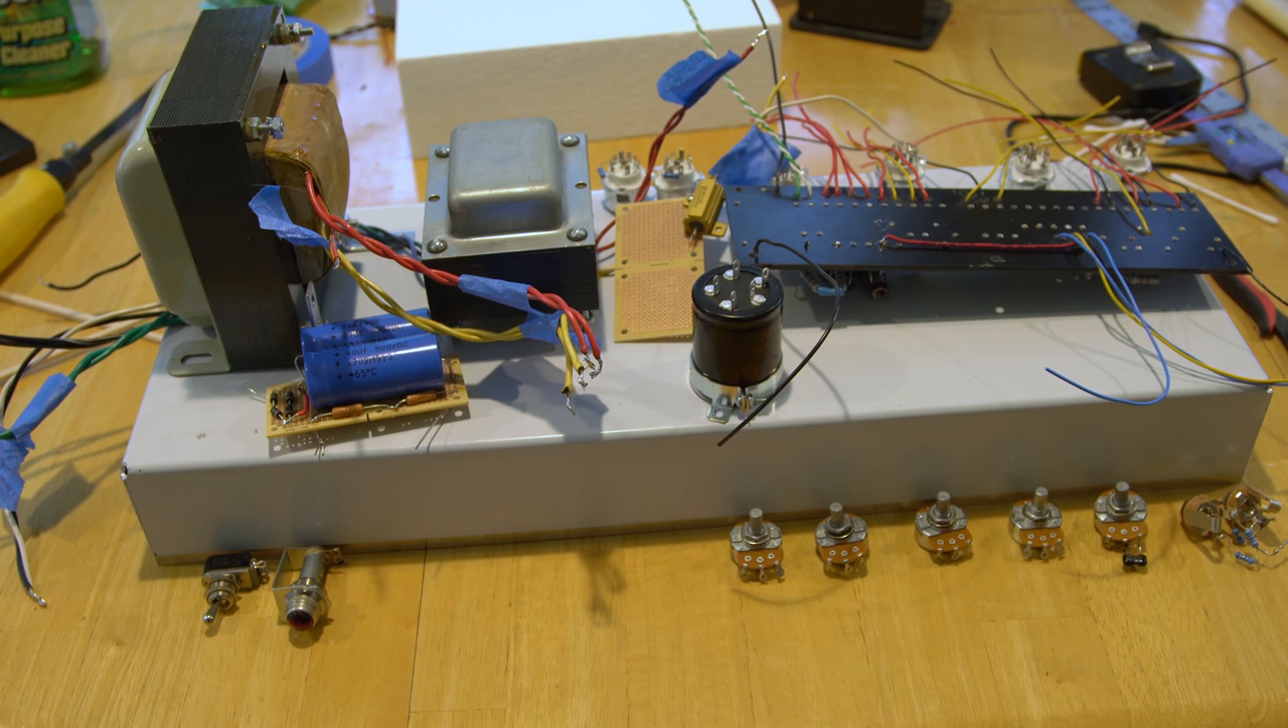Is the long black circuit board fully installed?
No.